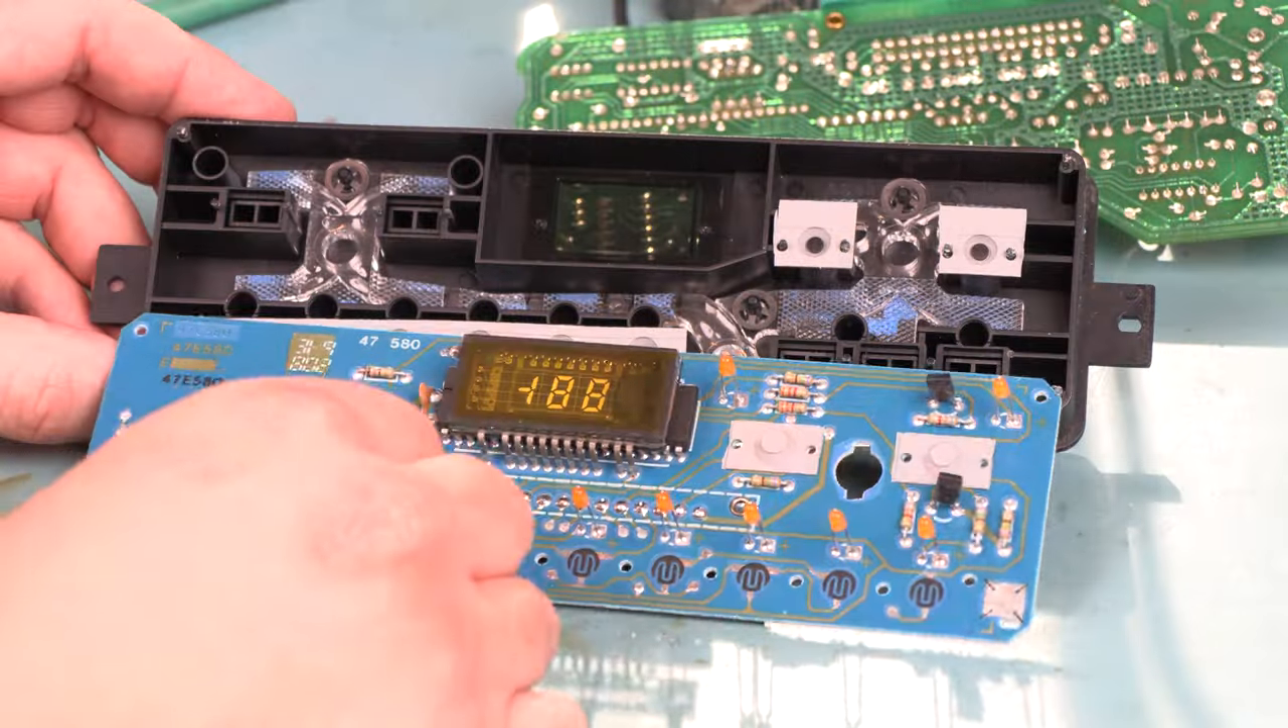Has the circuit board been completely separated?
Yes.